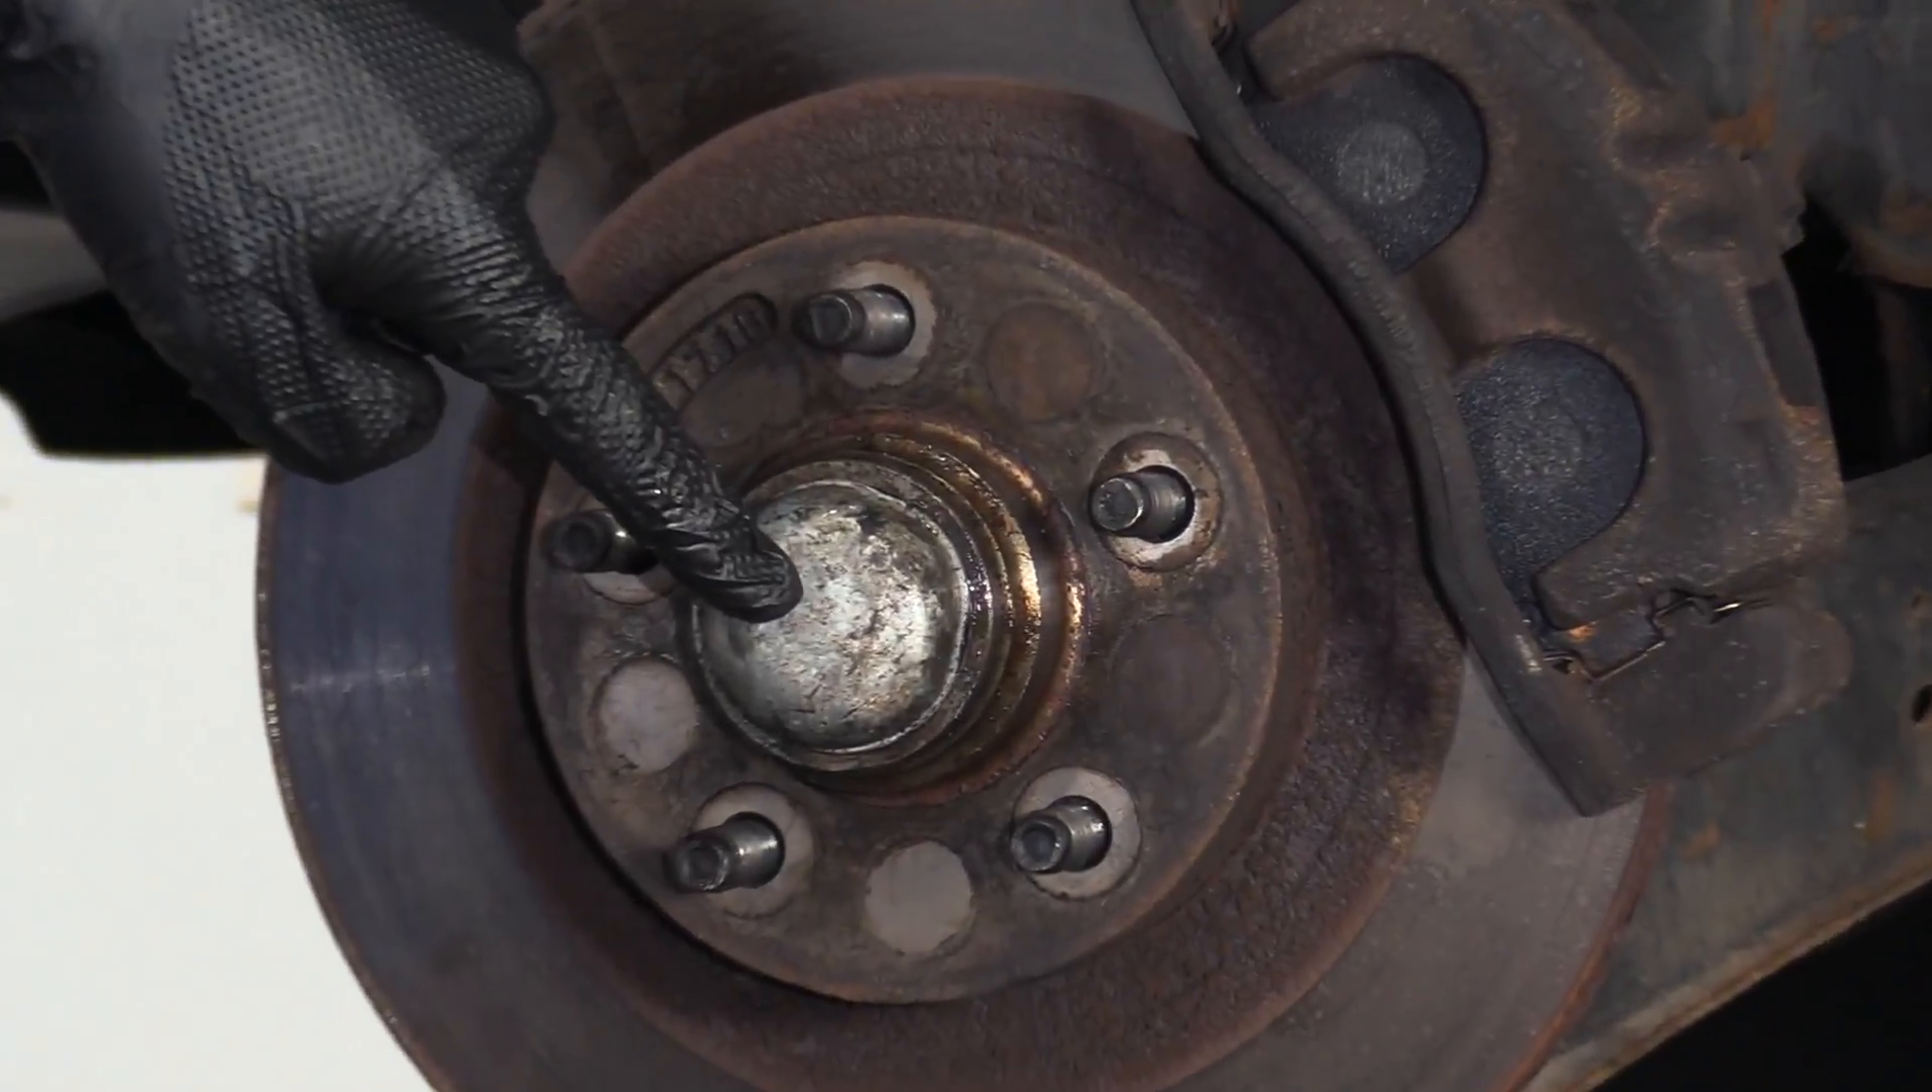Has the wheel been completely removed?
Yes.